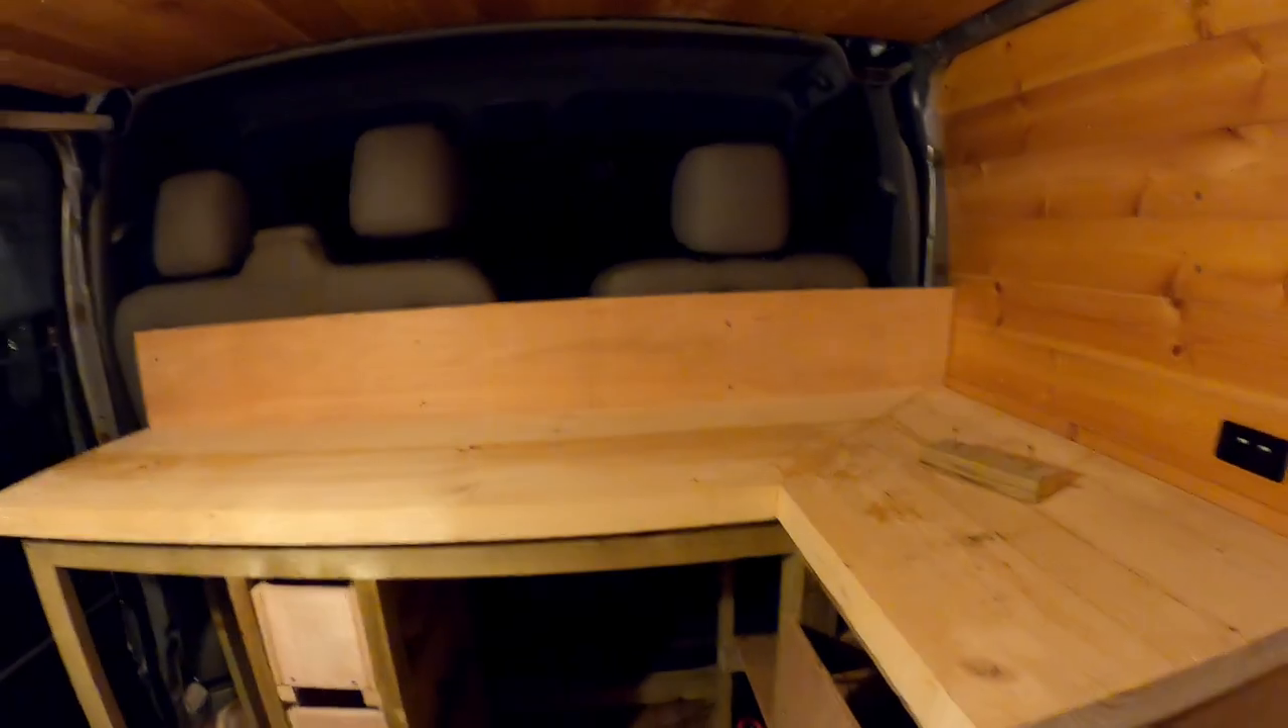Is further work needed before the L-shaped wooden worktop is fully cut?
No.